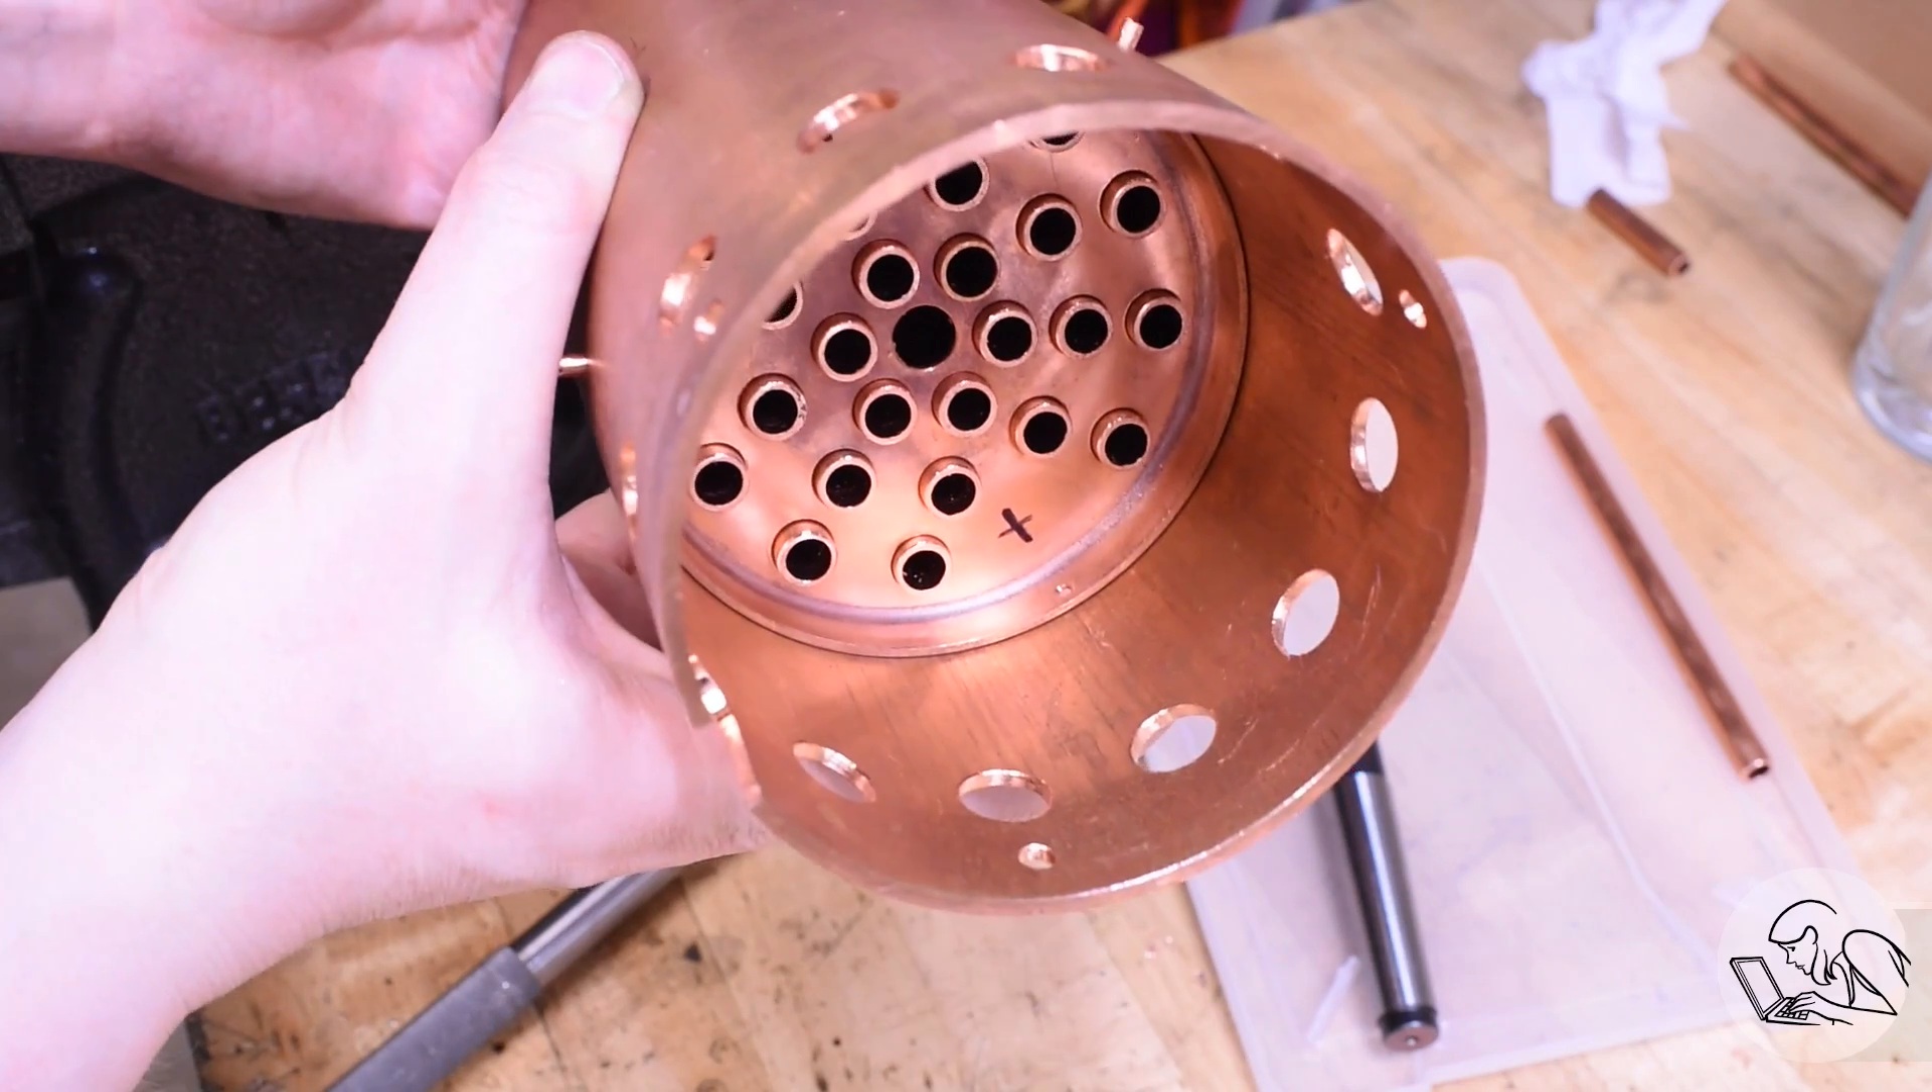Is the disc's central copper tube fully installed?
No.